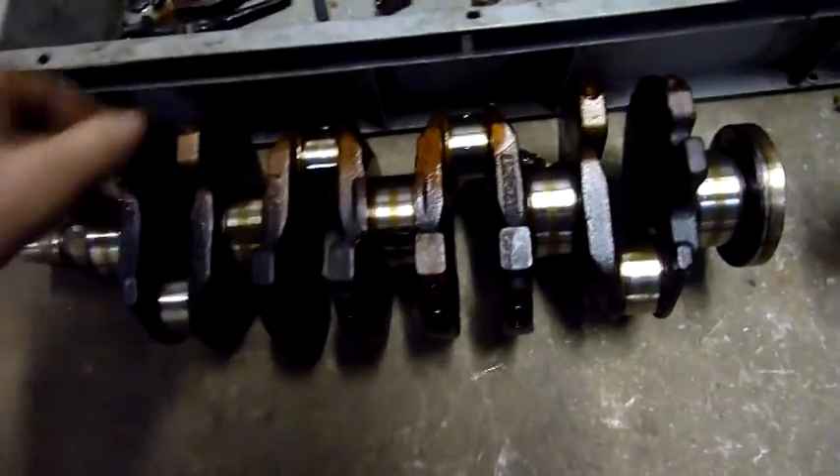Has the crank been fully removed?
Yes.